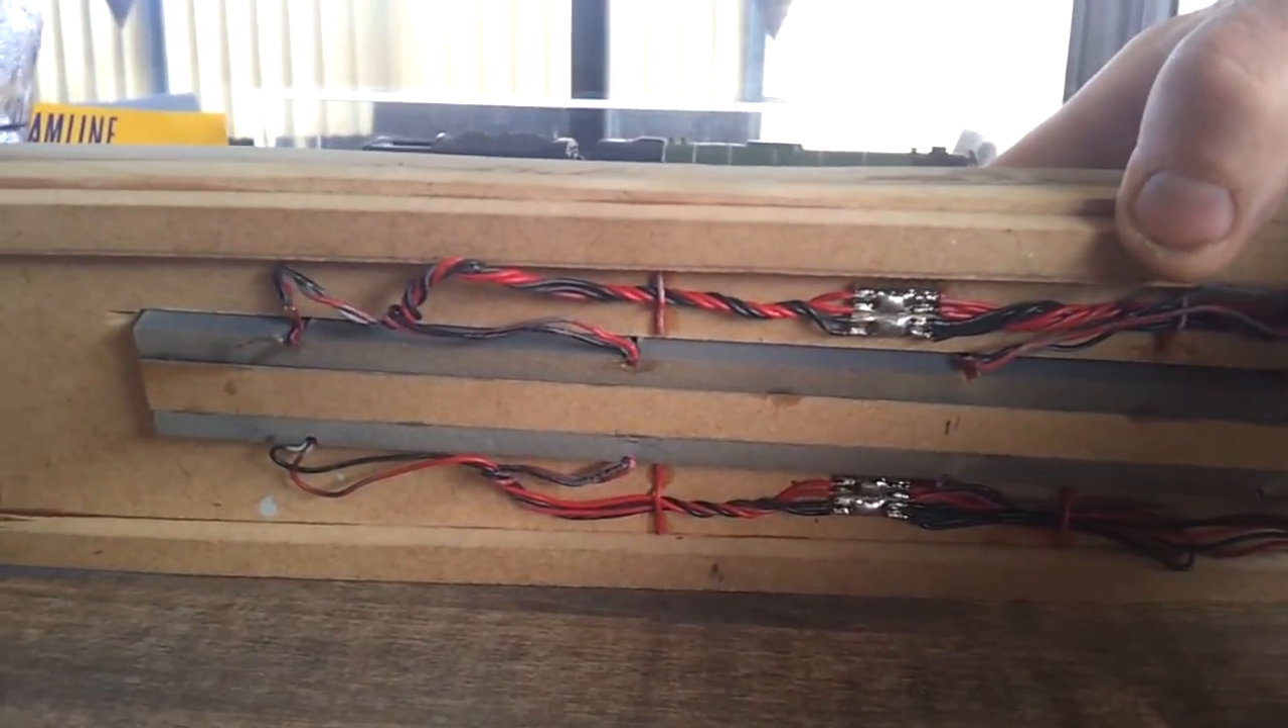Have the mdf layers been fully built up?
Yes.